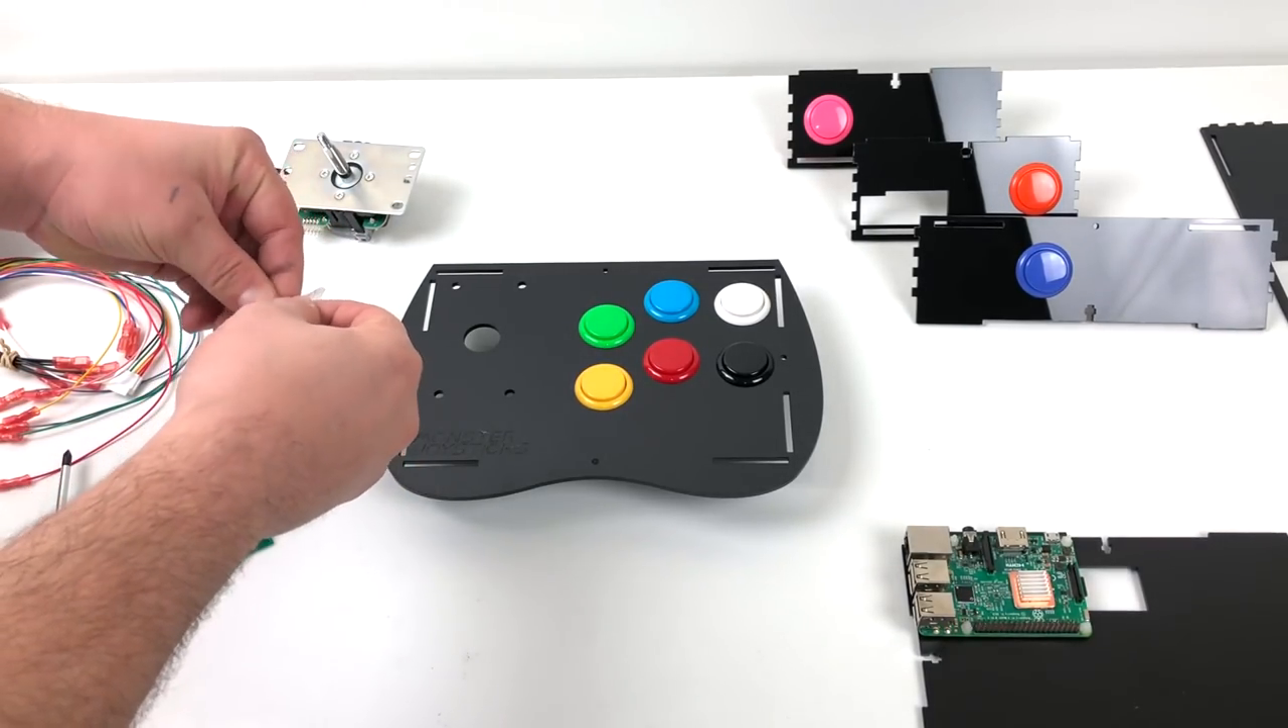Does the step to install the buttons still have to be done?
No.